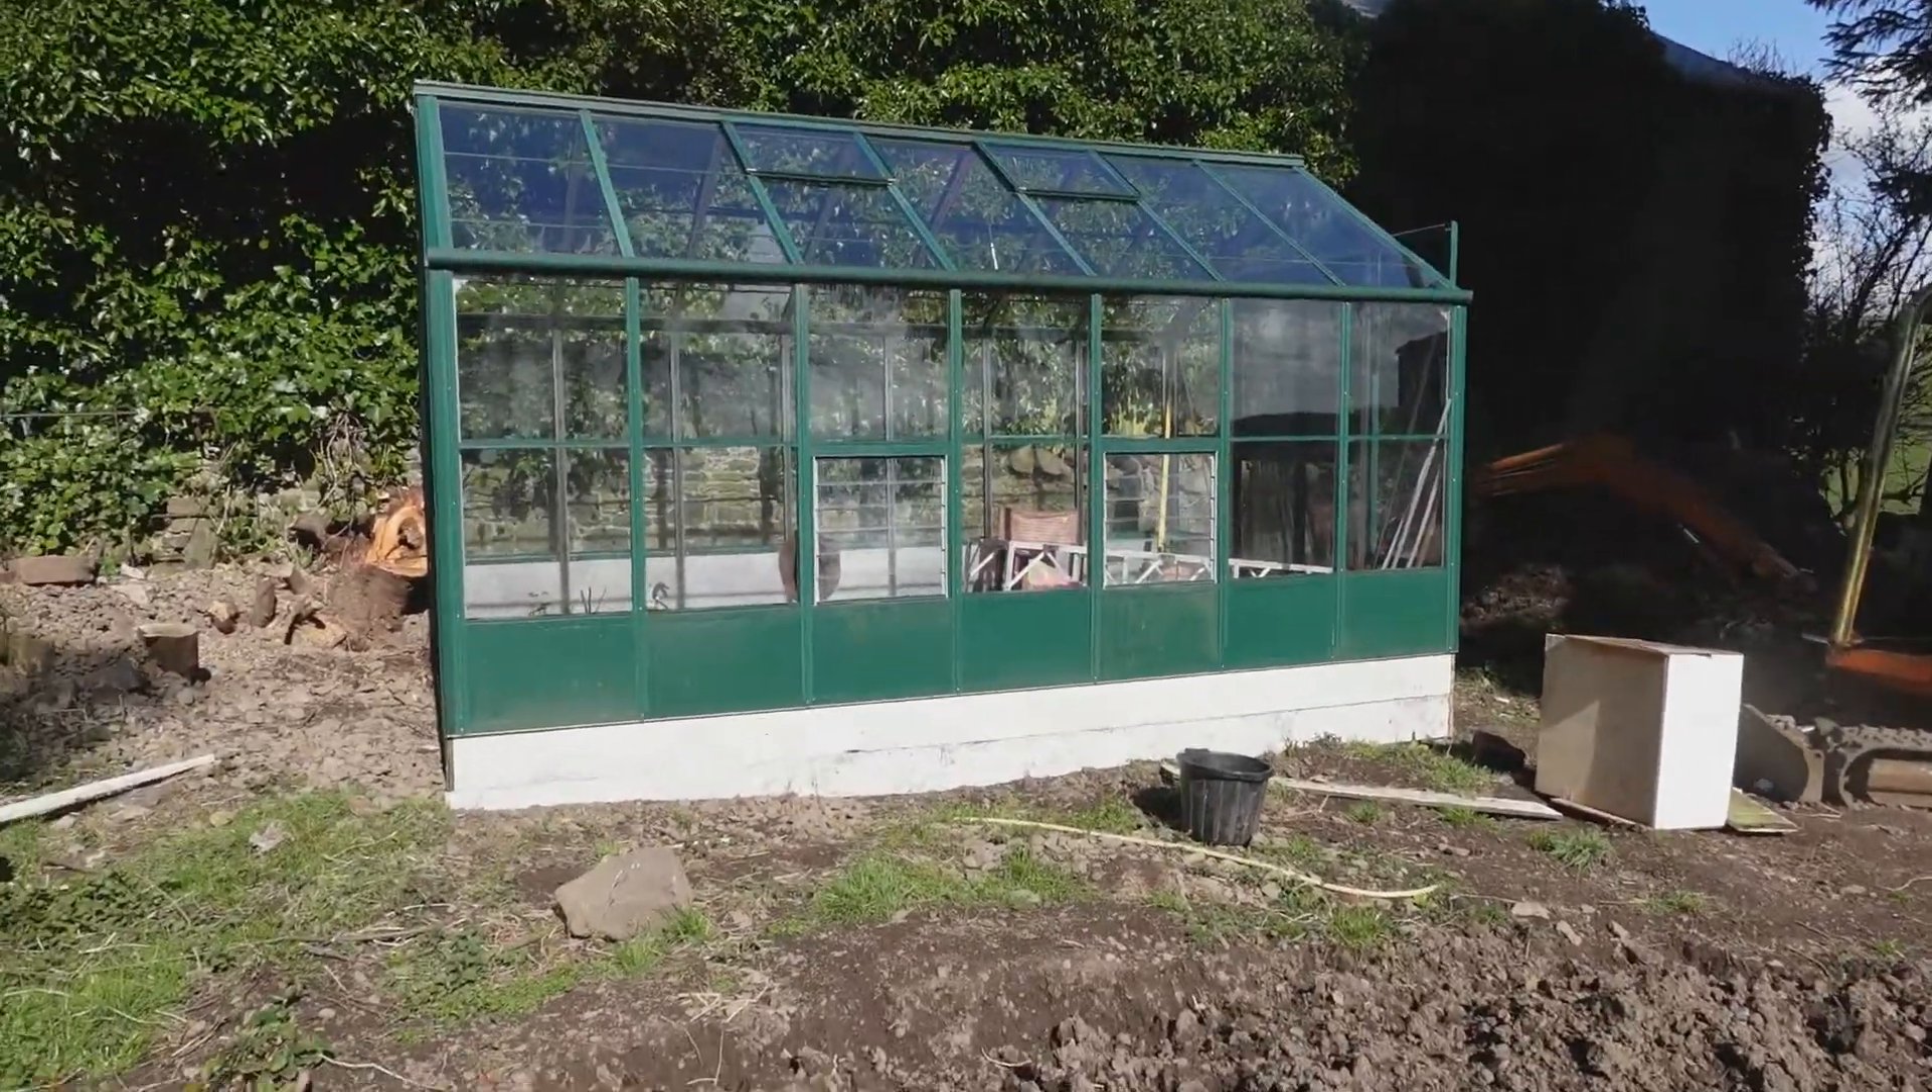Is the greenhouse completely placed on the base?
Yes.